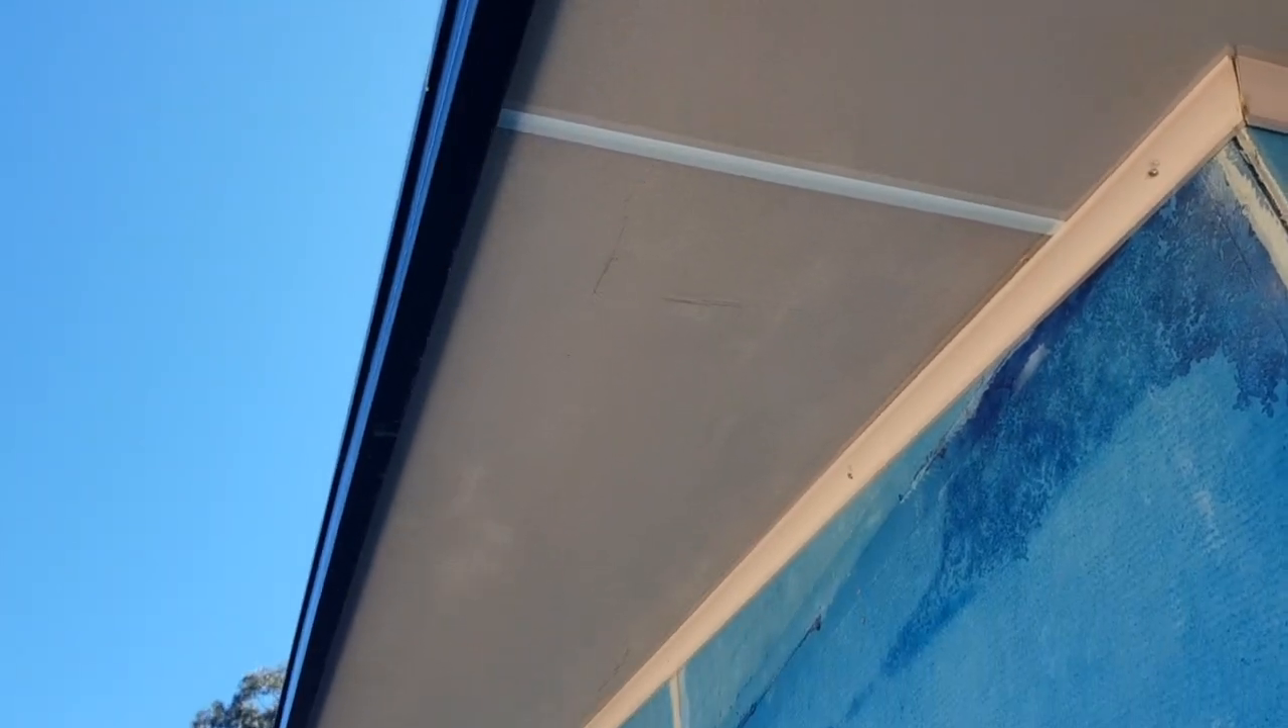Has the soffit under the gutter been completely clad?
Yes.